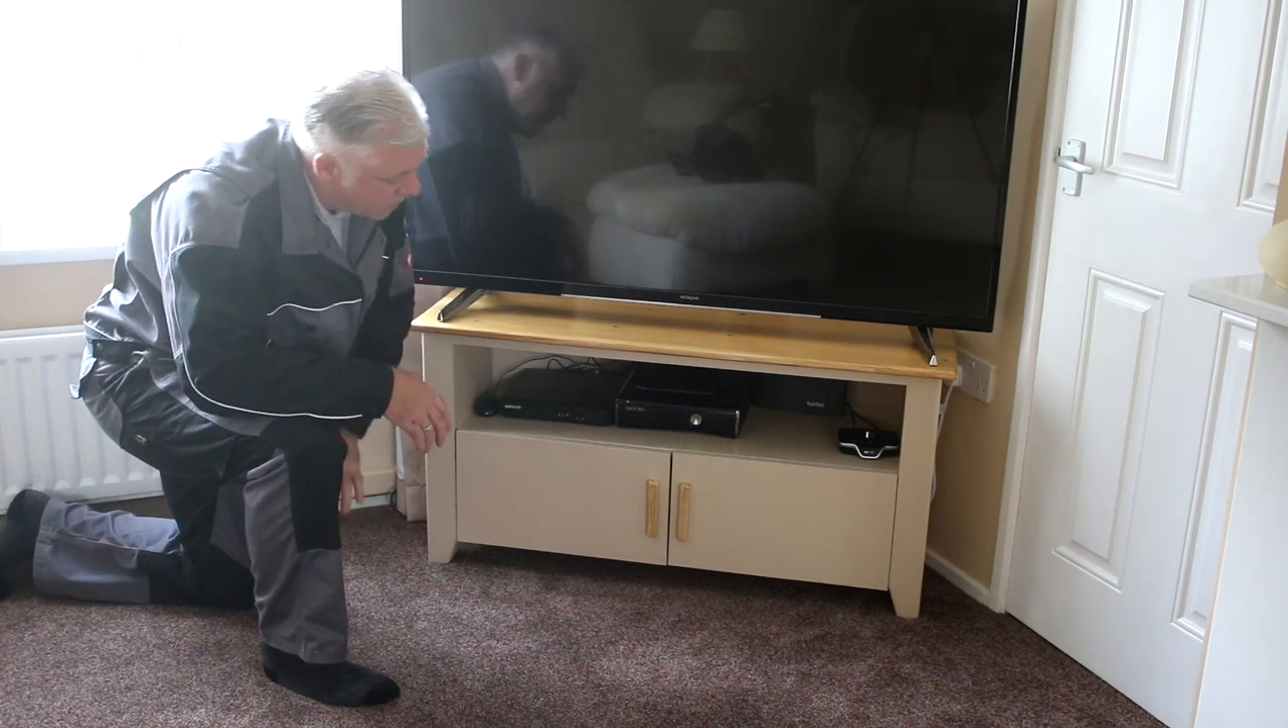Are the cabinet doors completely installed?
Yes.